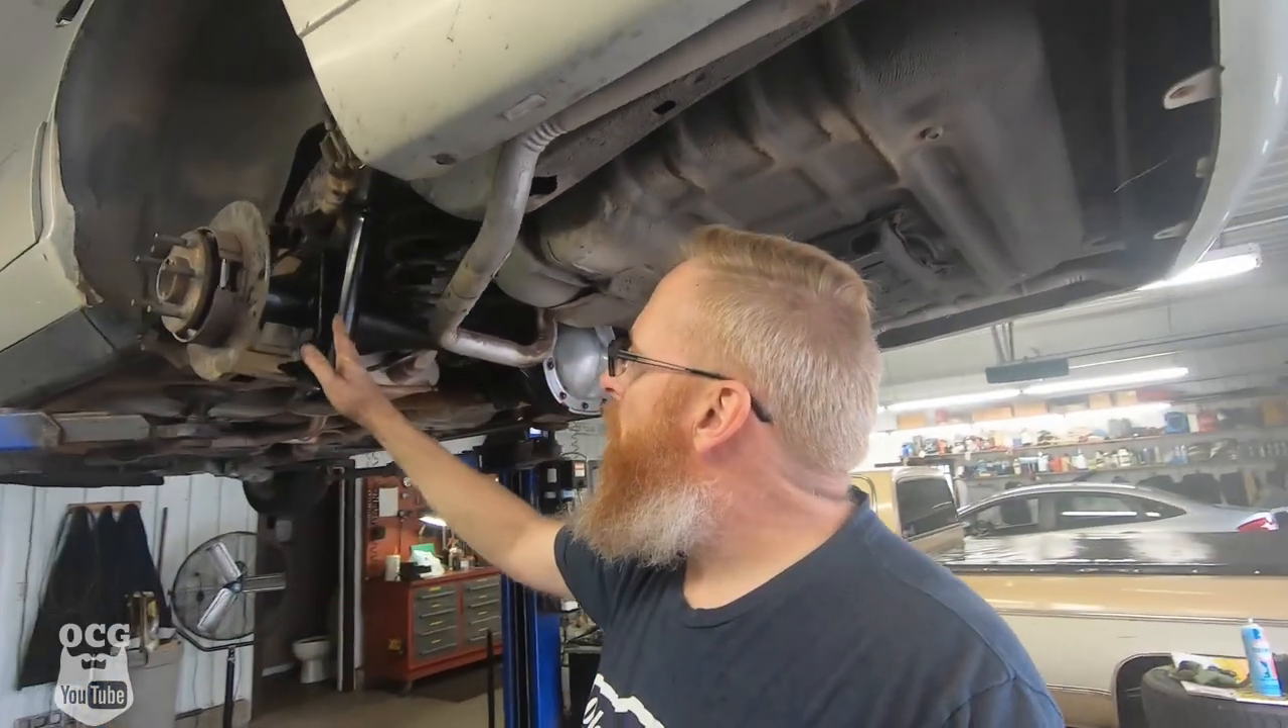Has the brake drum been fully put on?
No.